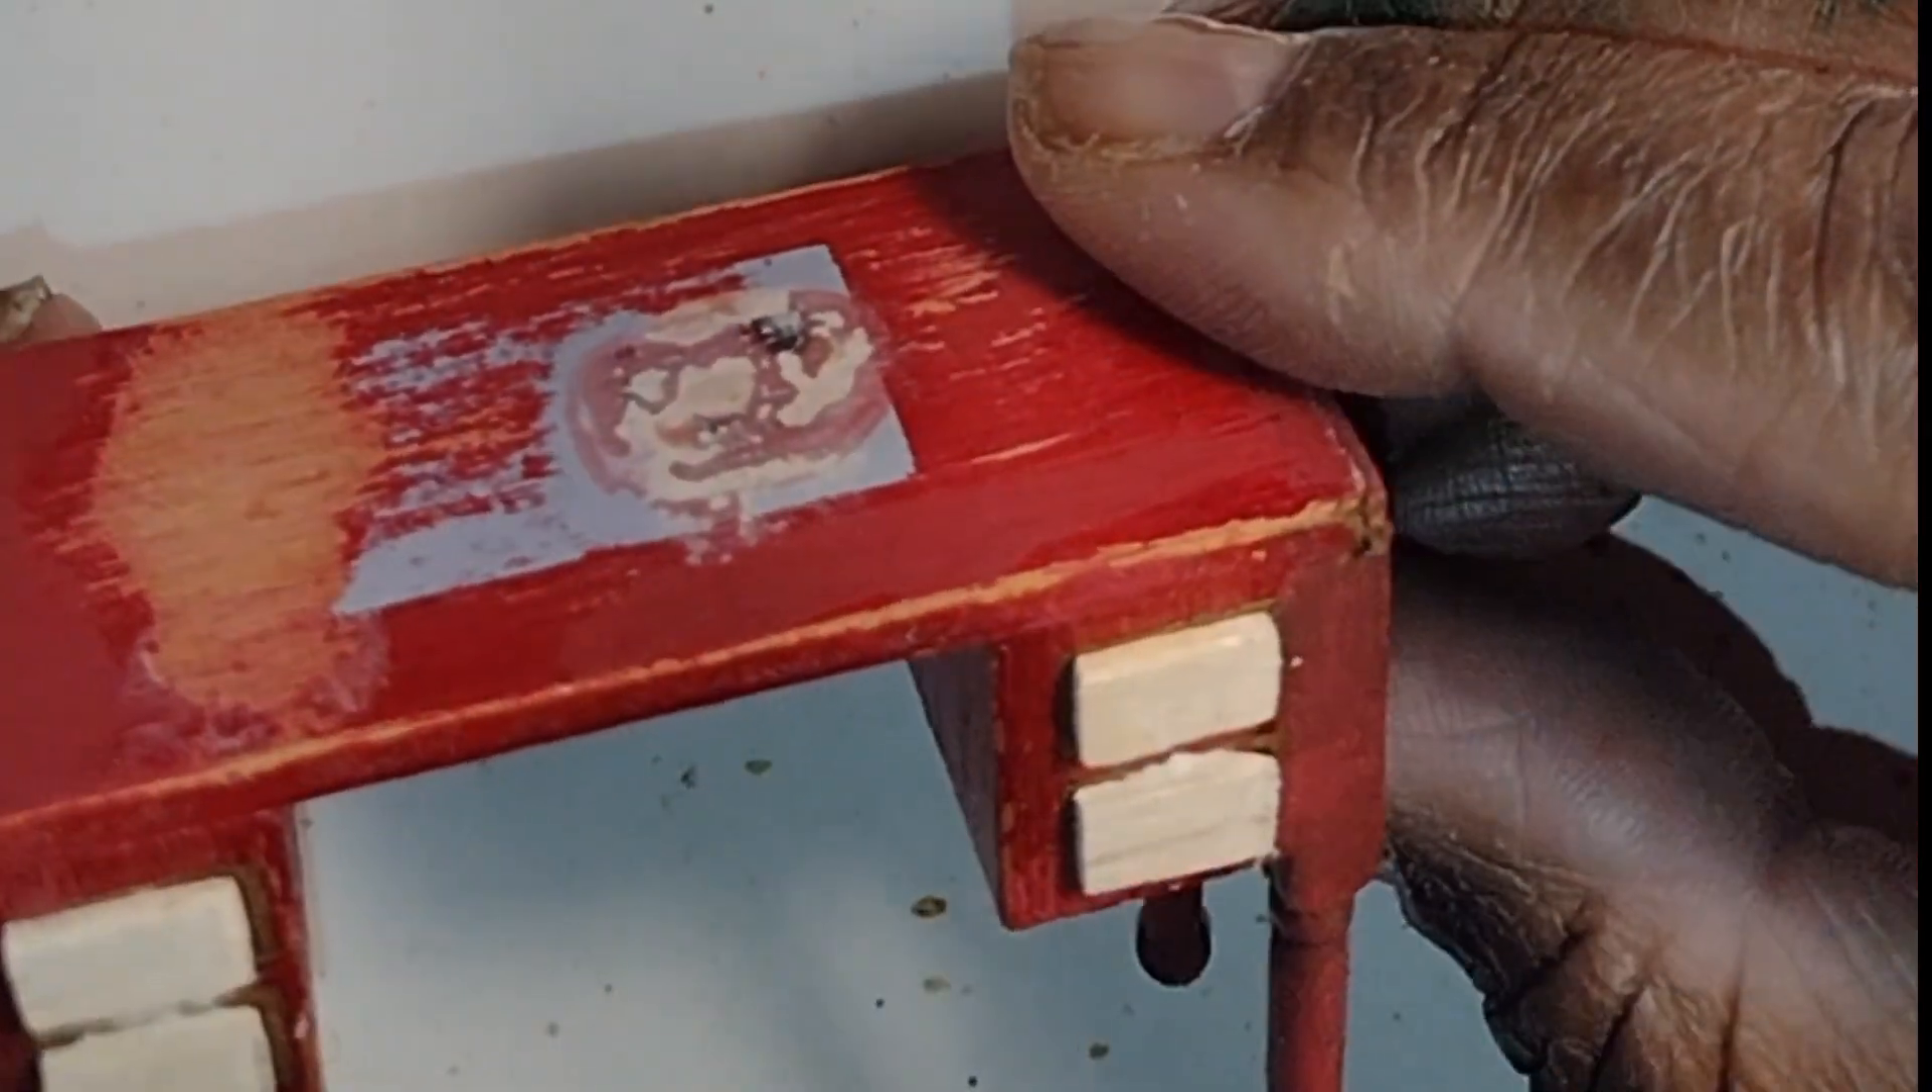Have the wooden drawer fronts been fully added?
Yes.